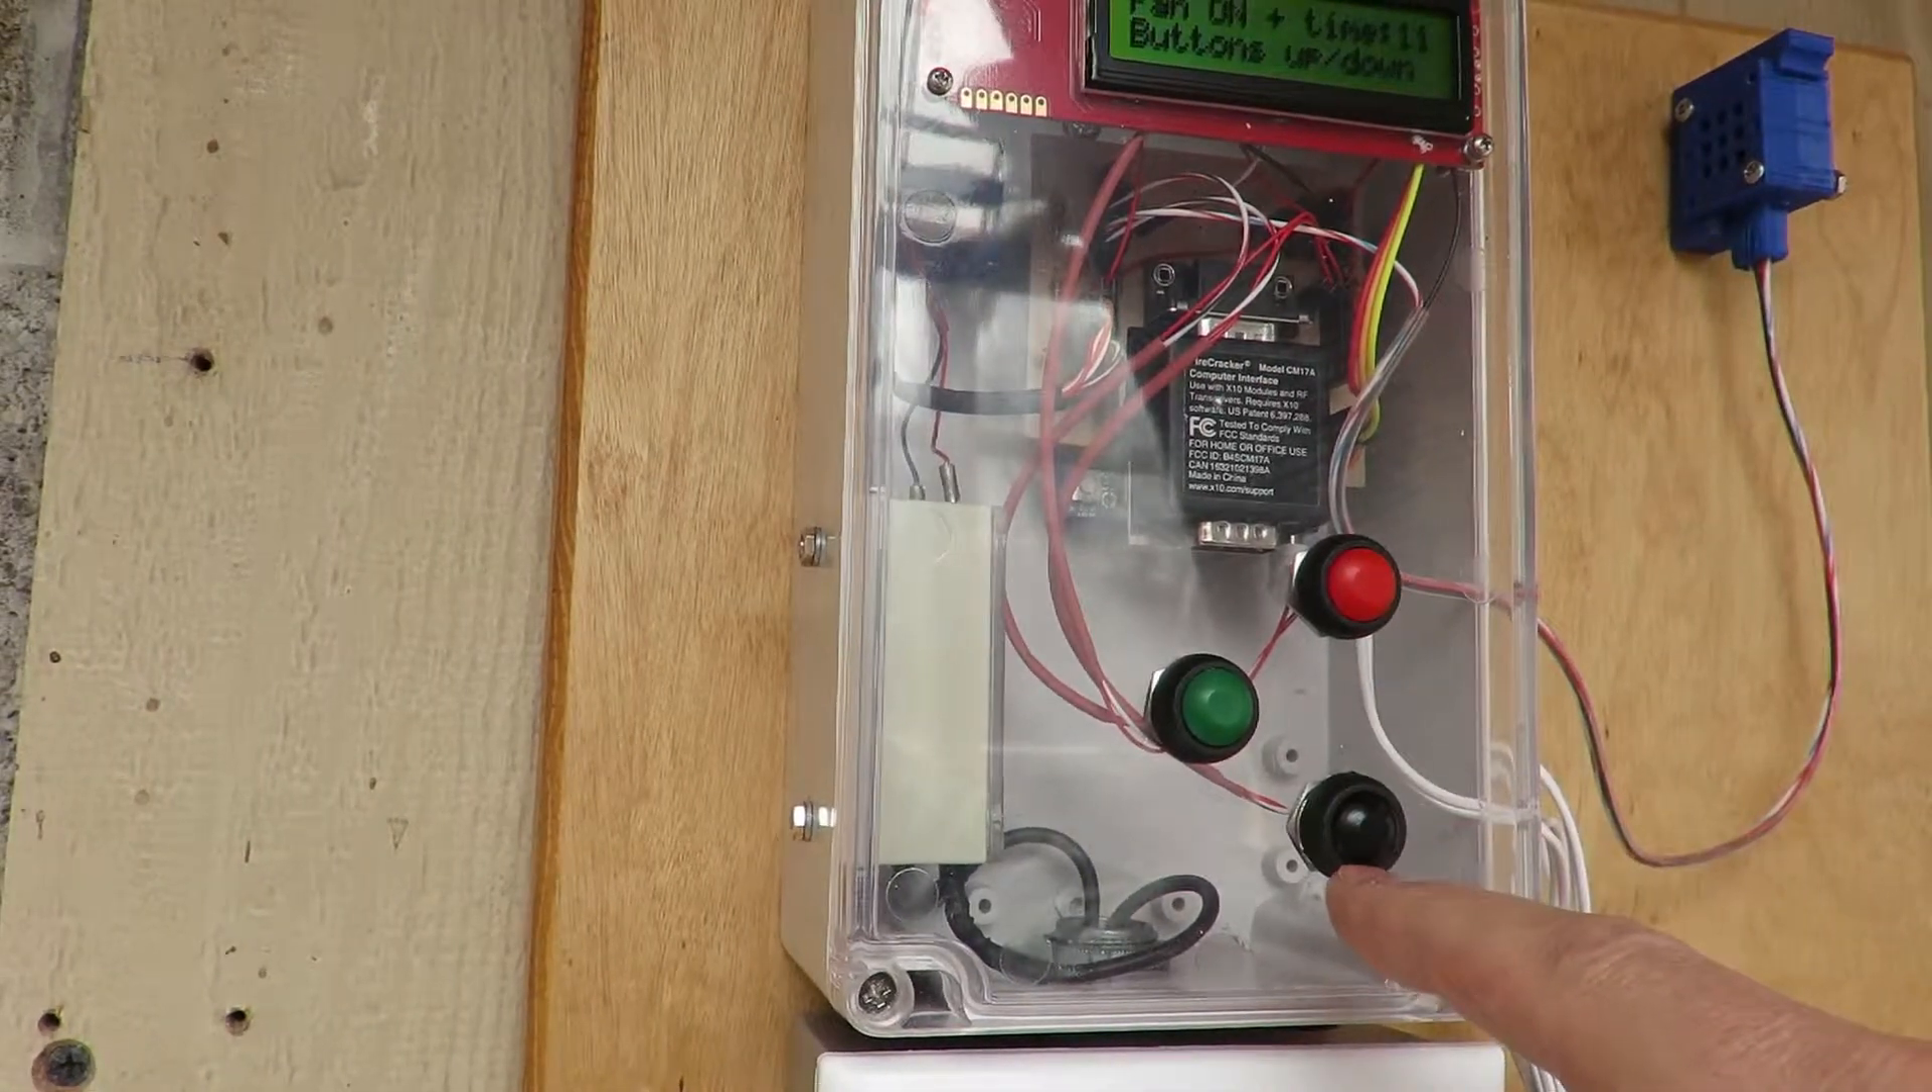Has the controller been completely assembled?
Yes.